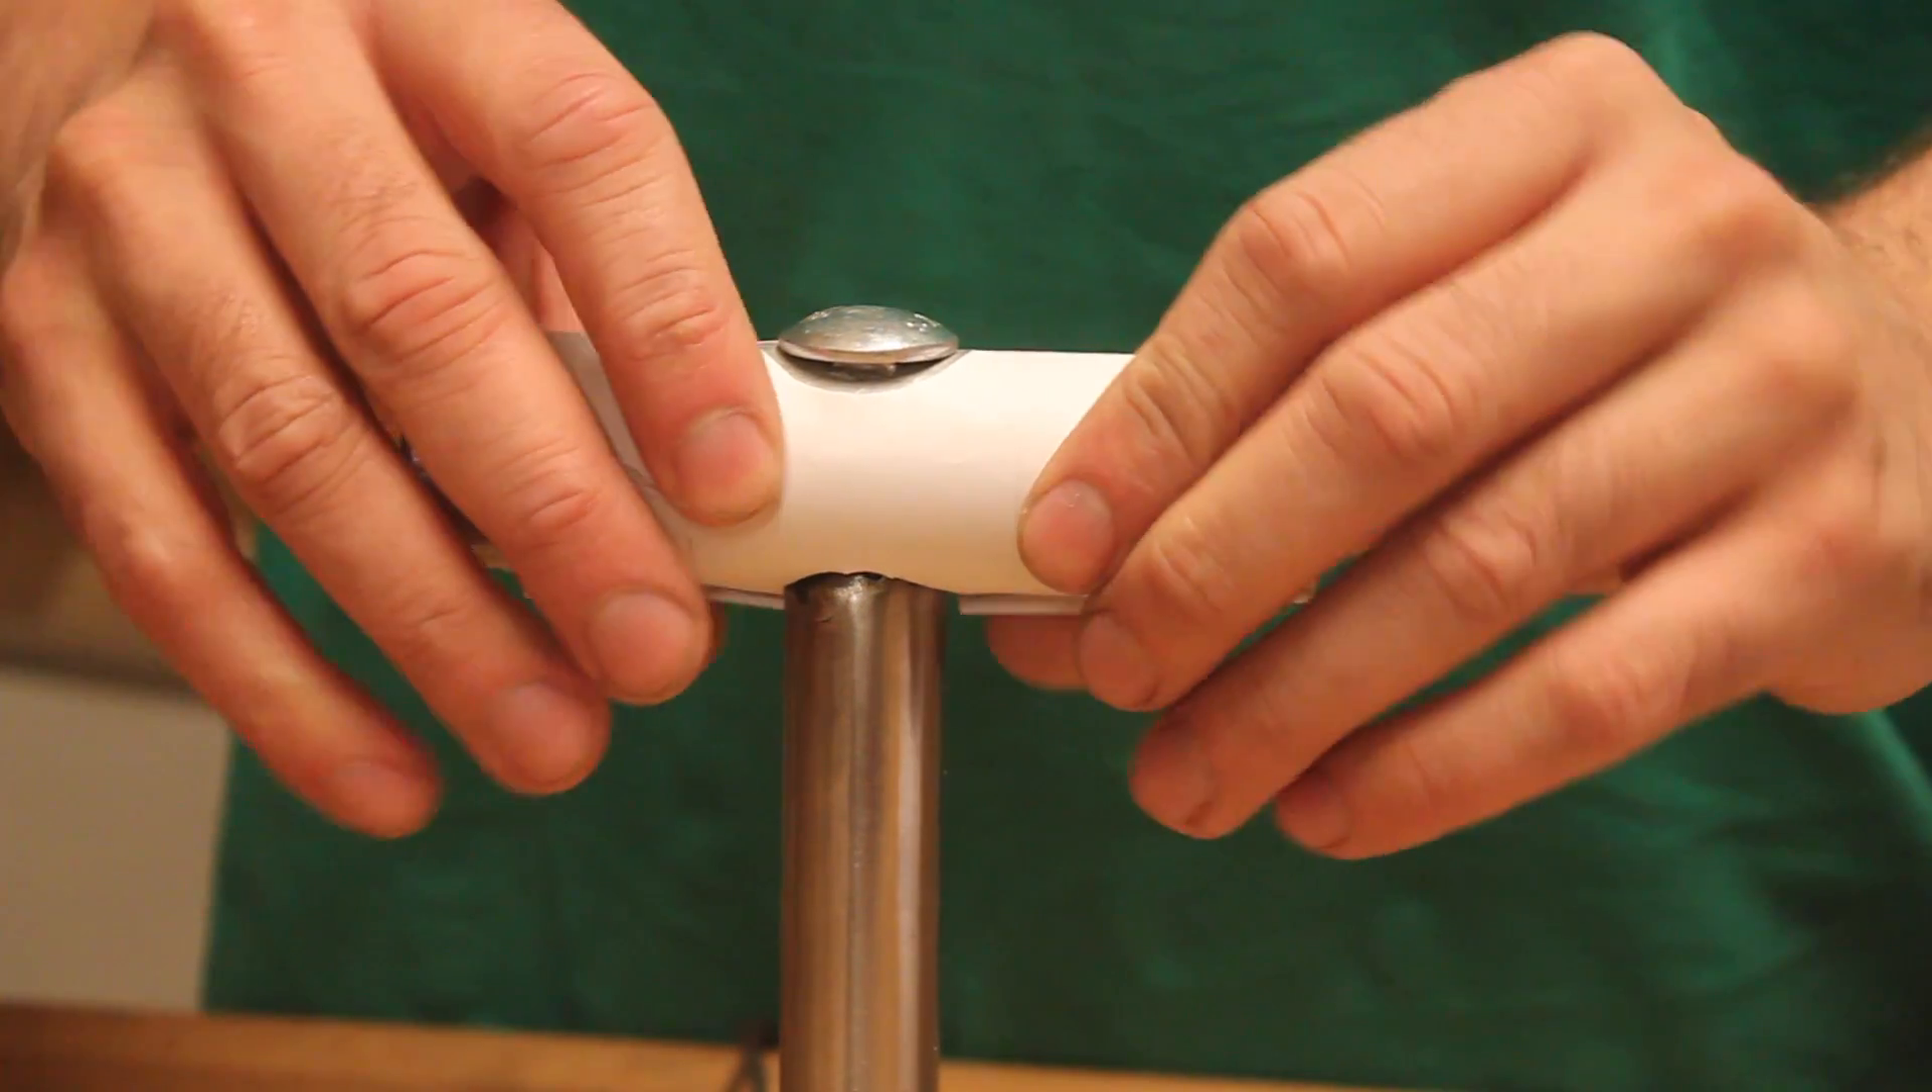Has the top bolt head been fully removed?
No.